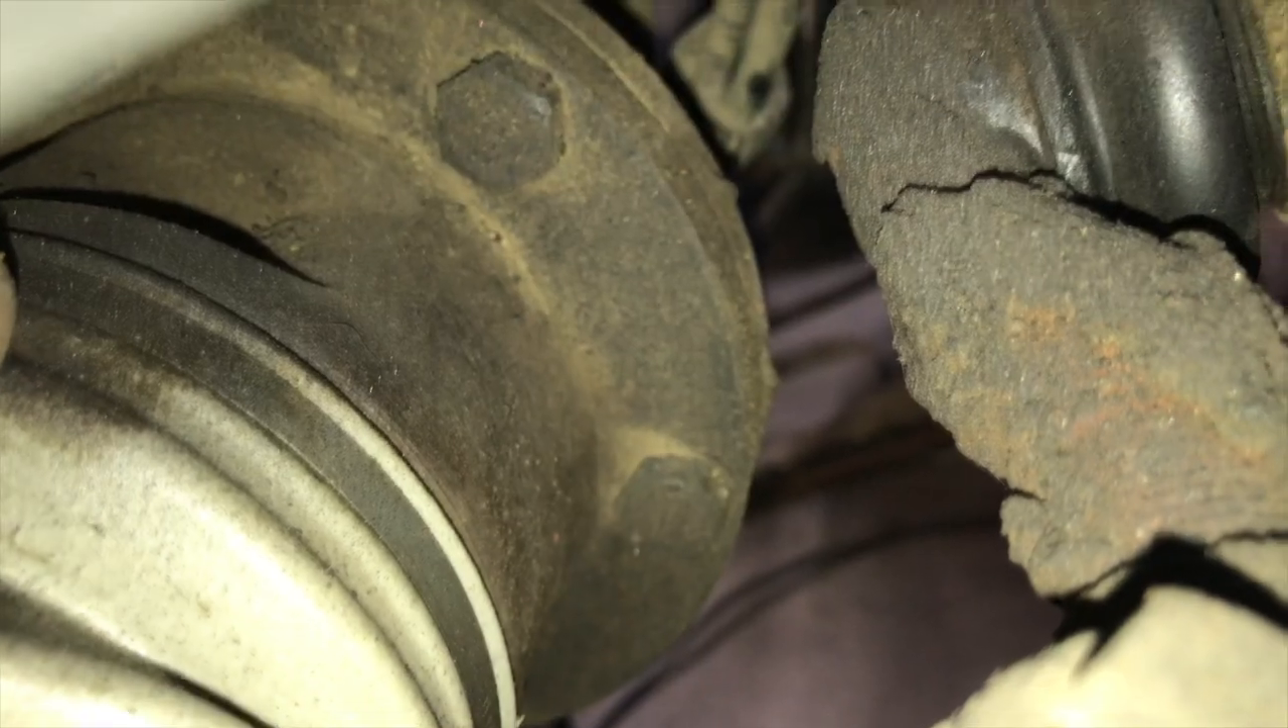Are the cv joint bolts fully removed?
No.